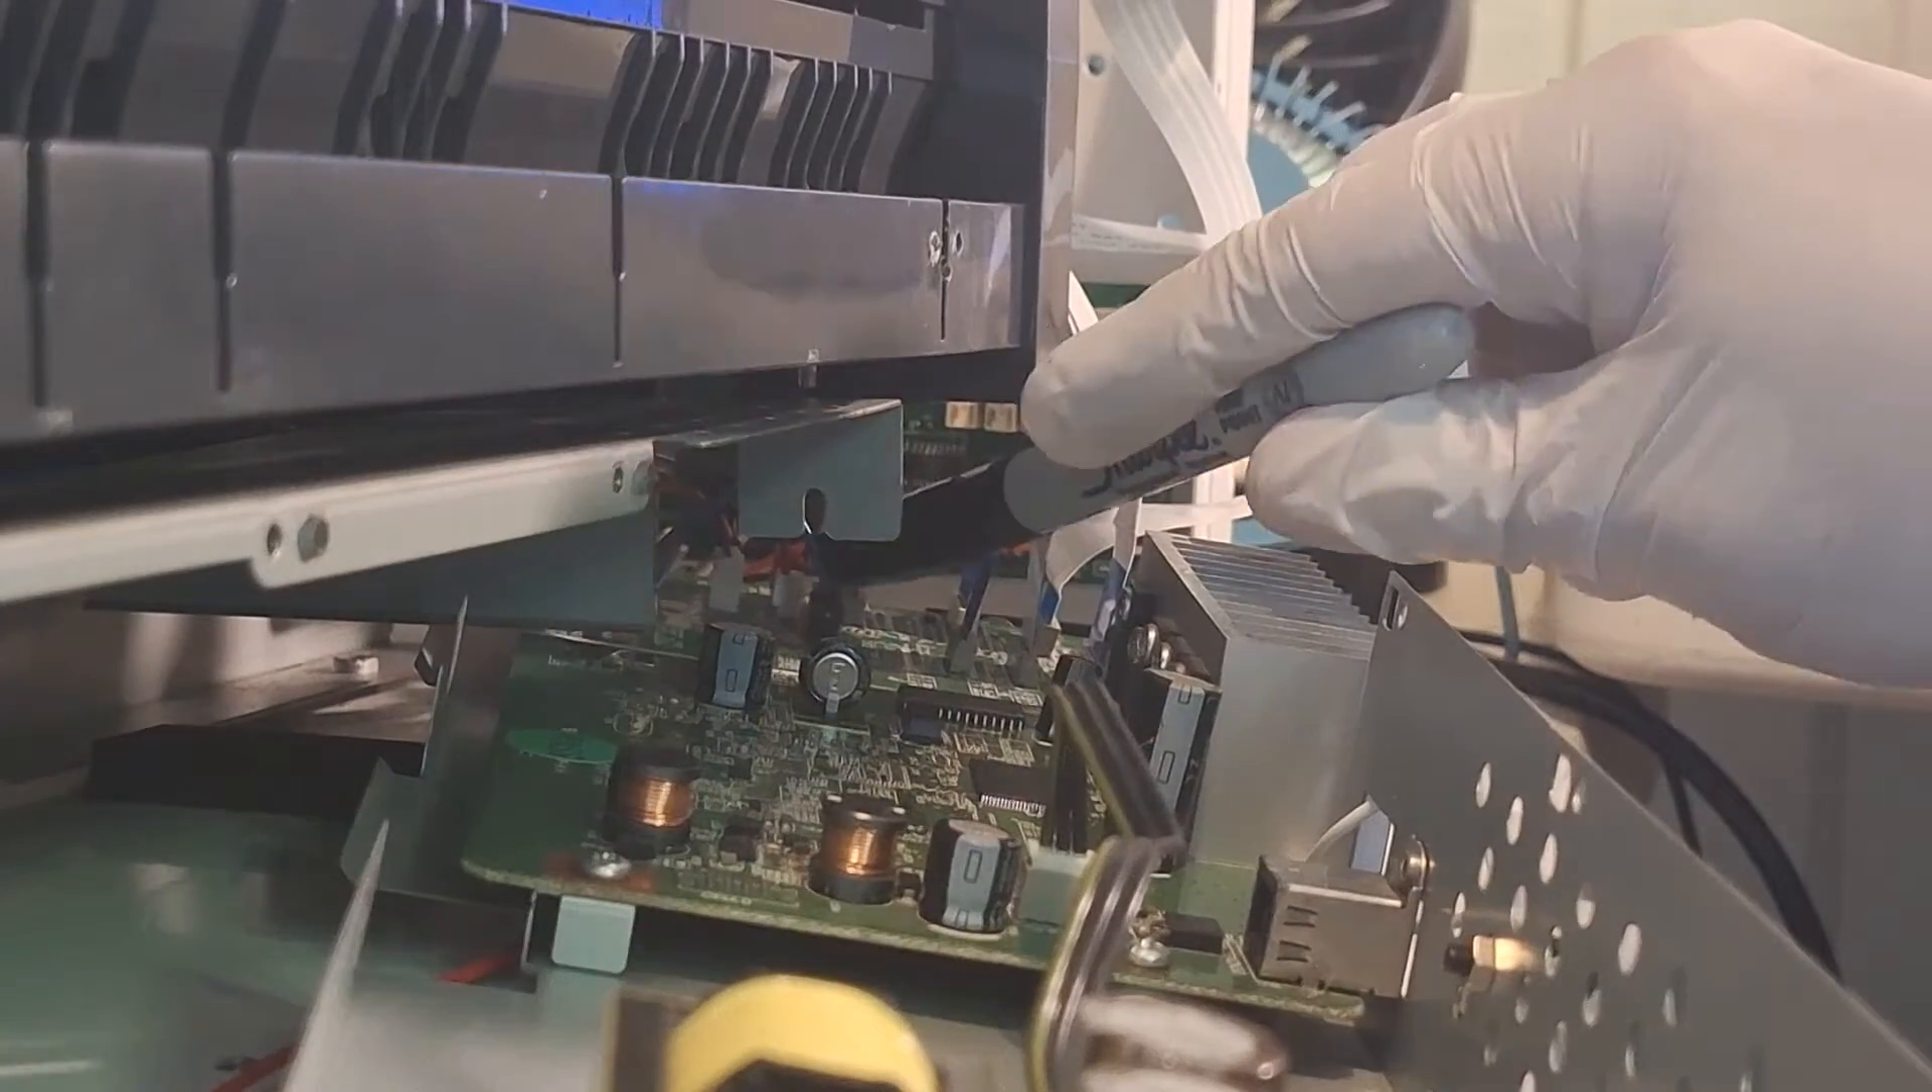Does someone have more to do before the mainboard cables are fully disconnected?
Yes.